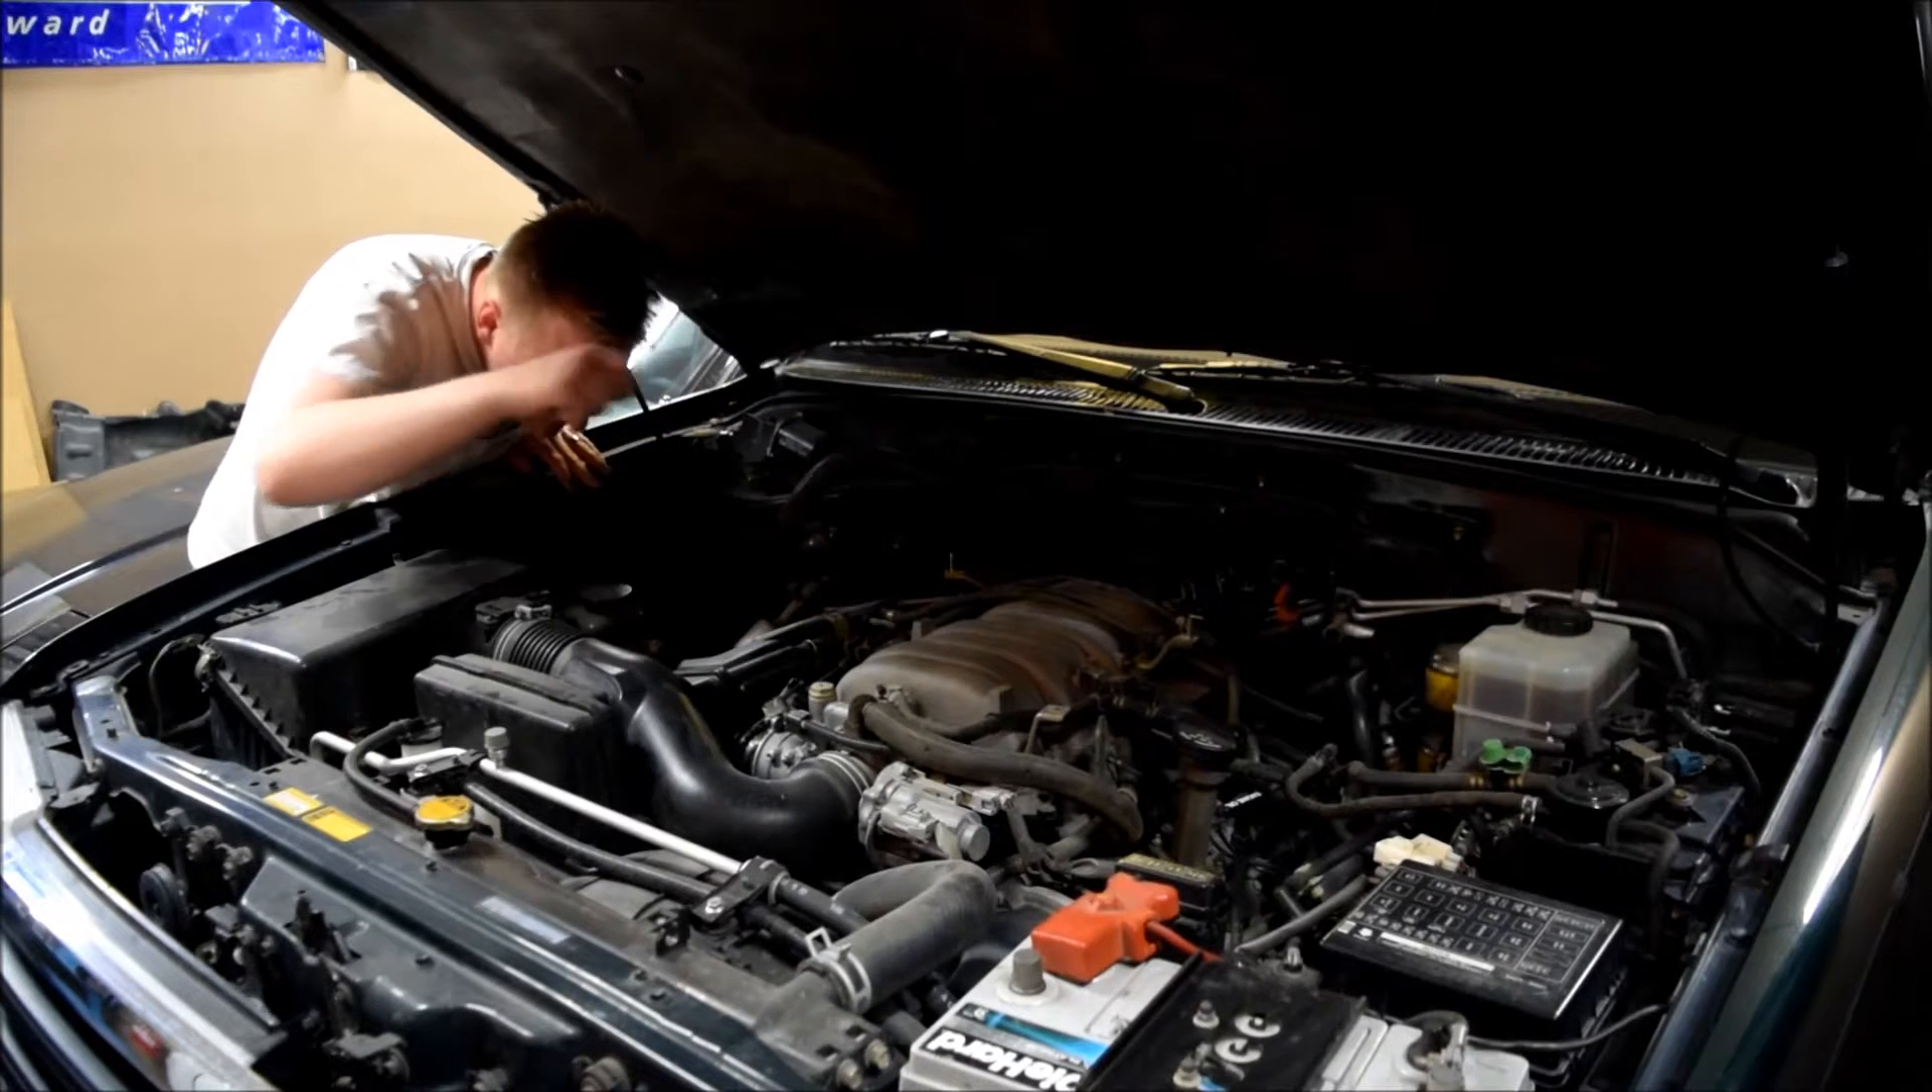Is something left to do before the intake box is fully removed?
Yes.